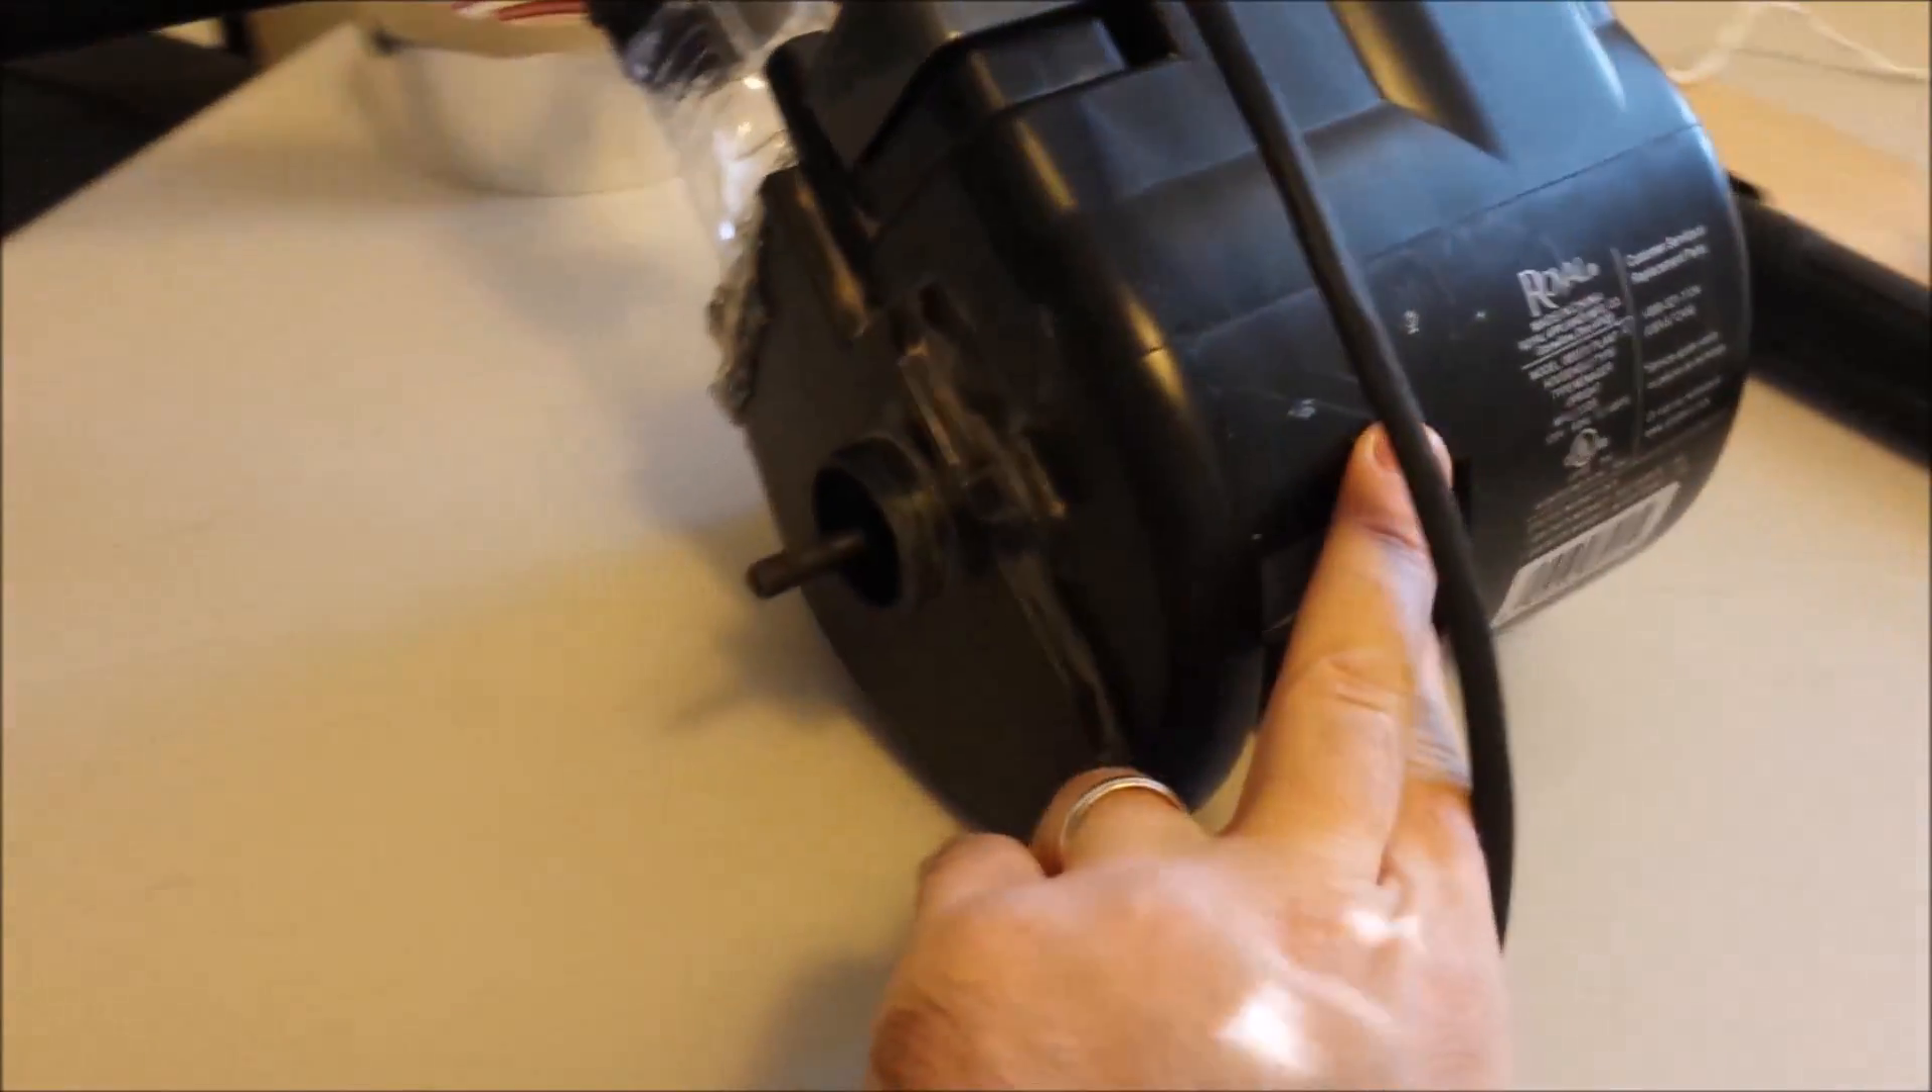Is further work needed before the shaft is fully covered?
Yes.